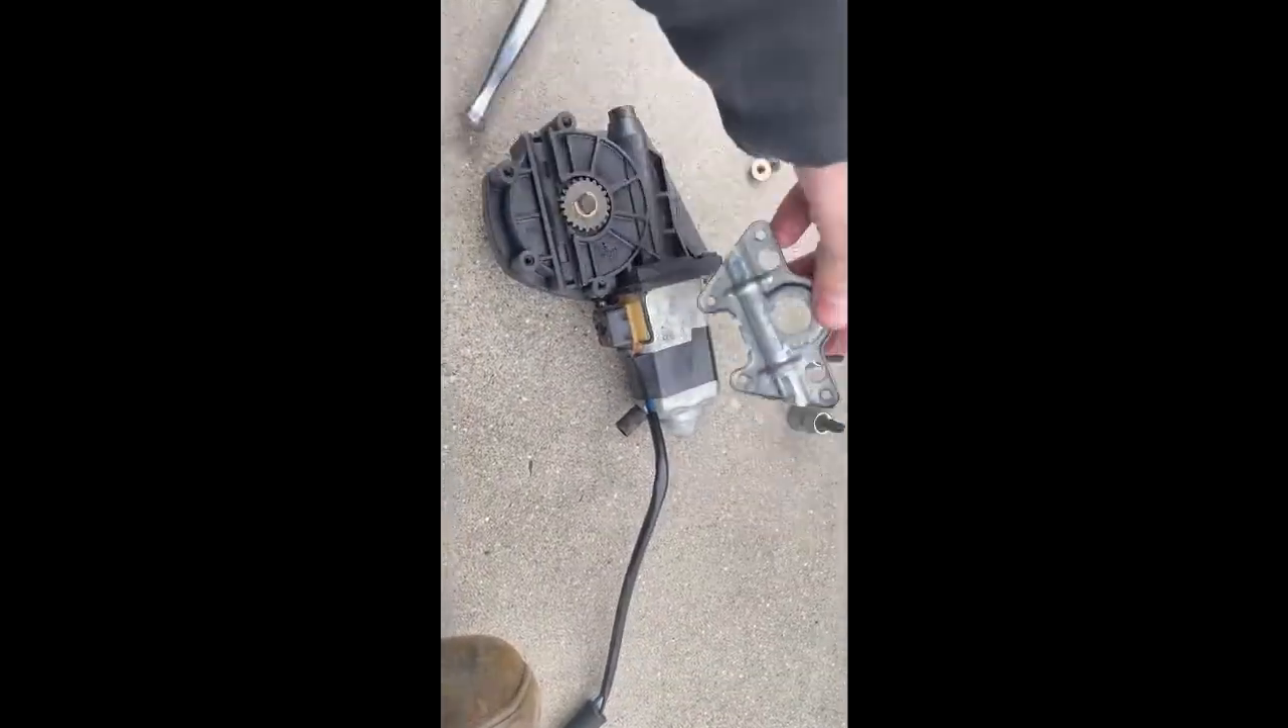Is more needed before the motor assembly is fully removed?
No.